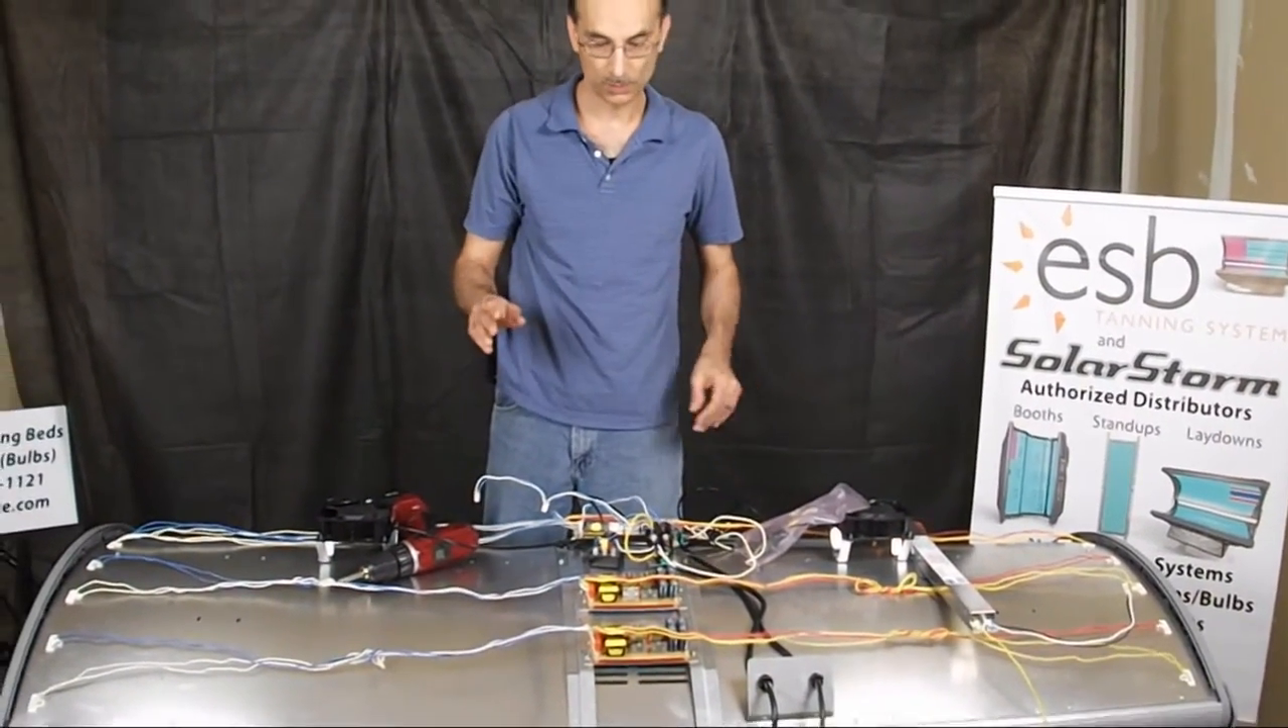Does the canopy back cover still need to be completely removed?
No.